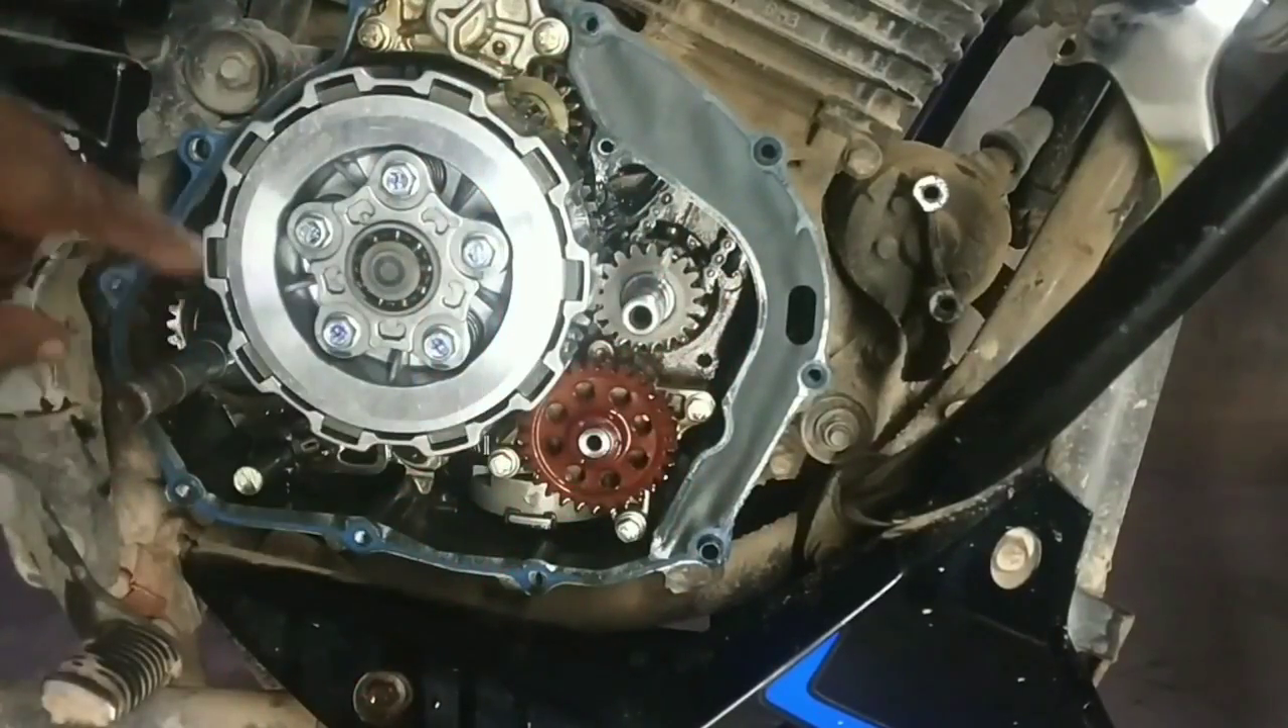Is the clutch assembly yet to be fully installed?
No.